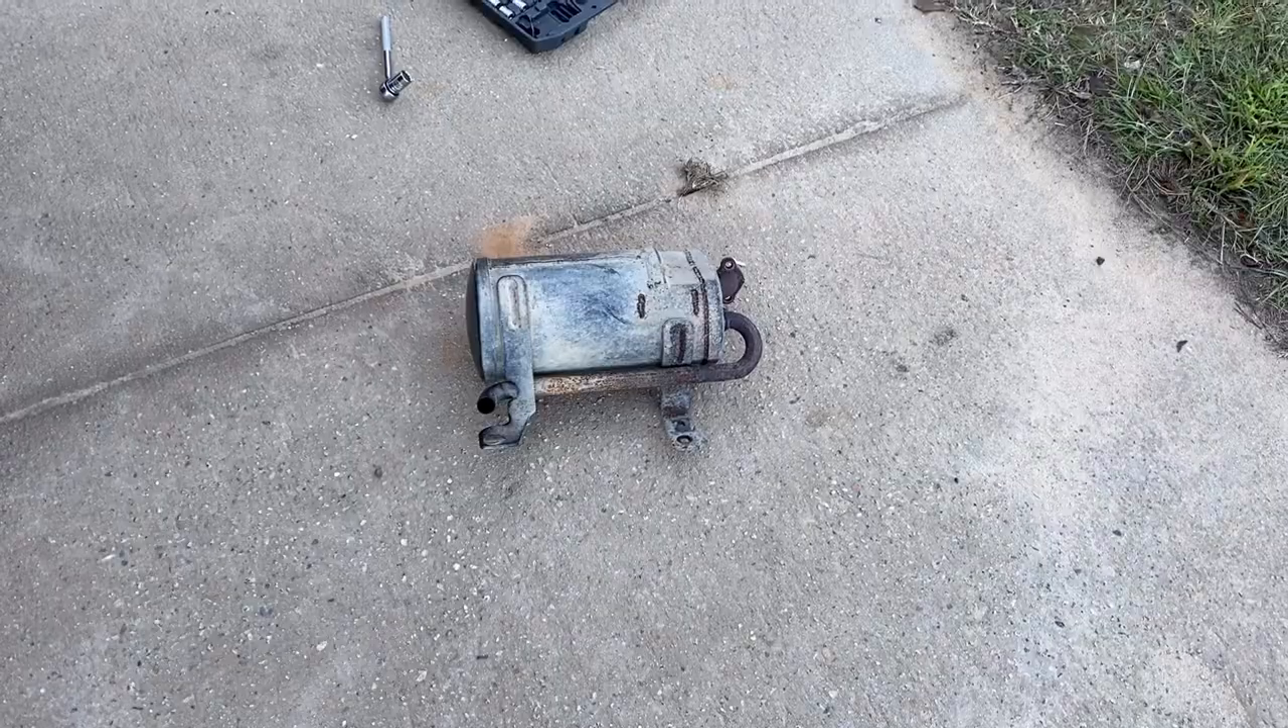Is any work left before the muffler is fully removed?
No.